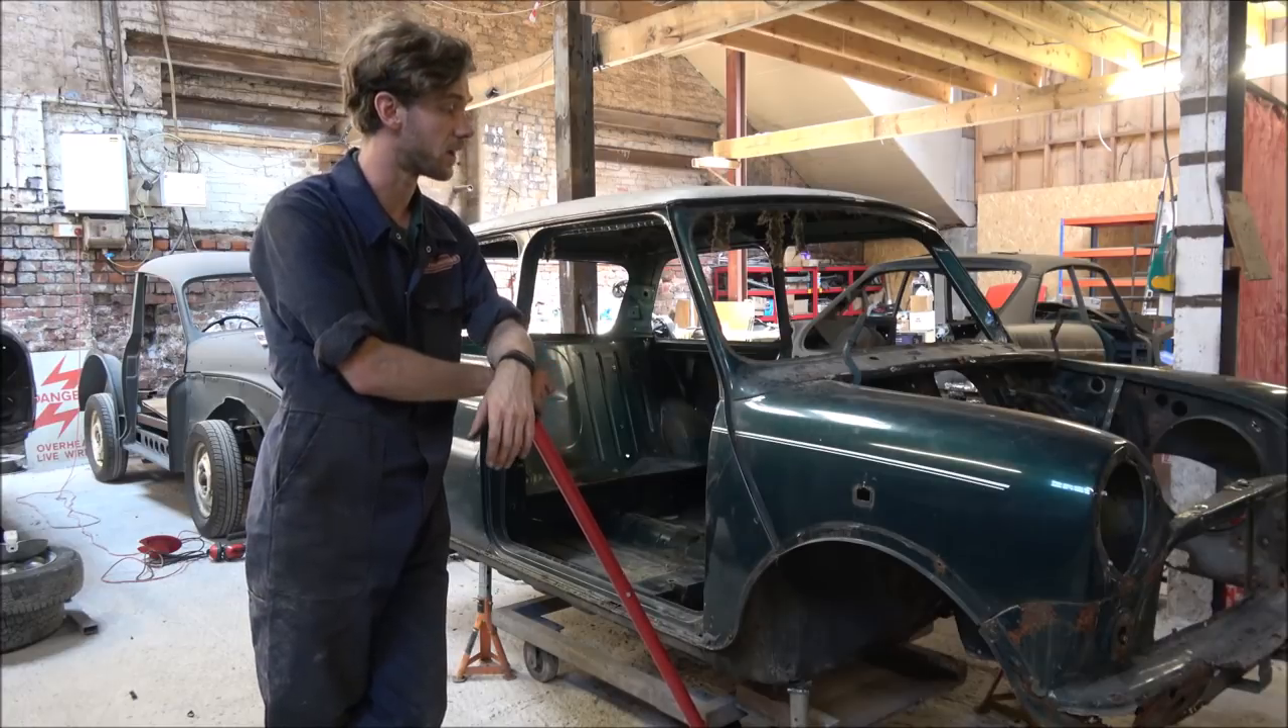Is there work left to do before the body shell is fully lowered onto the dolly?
Yes.